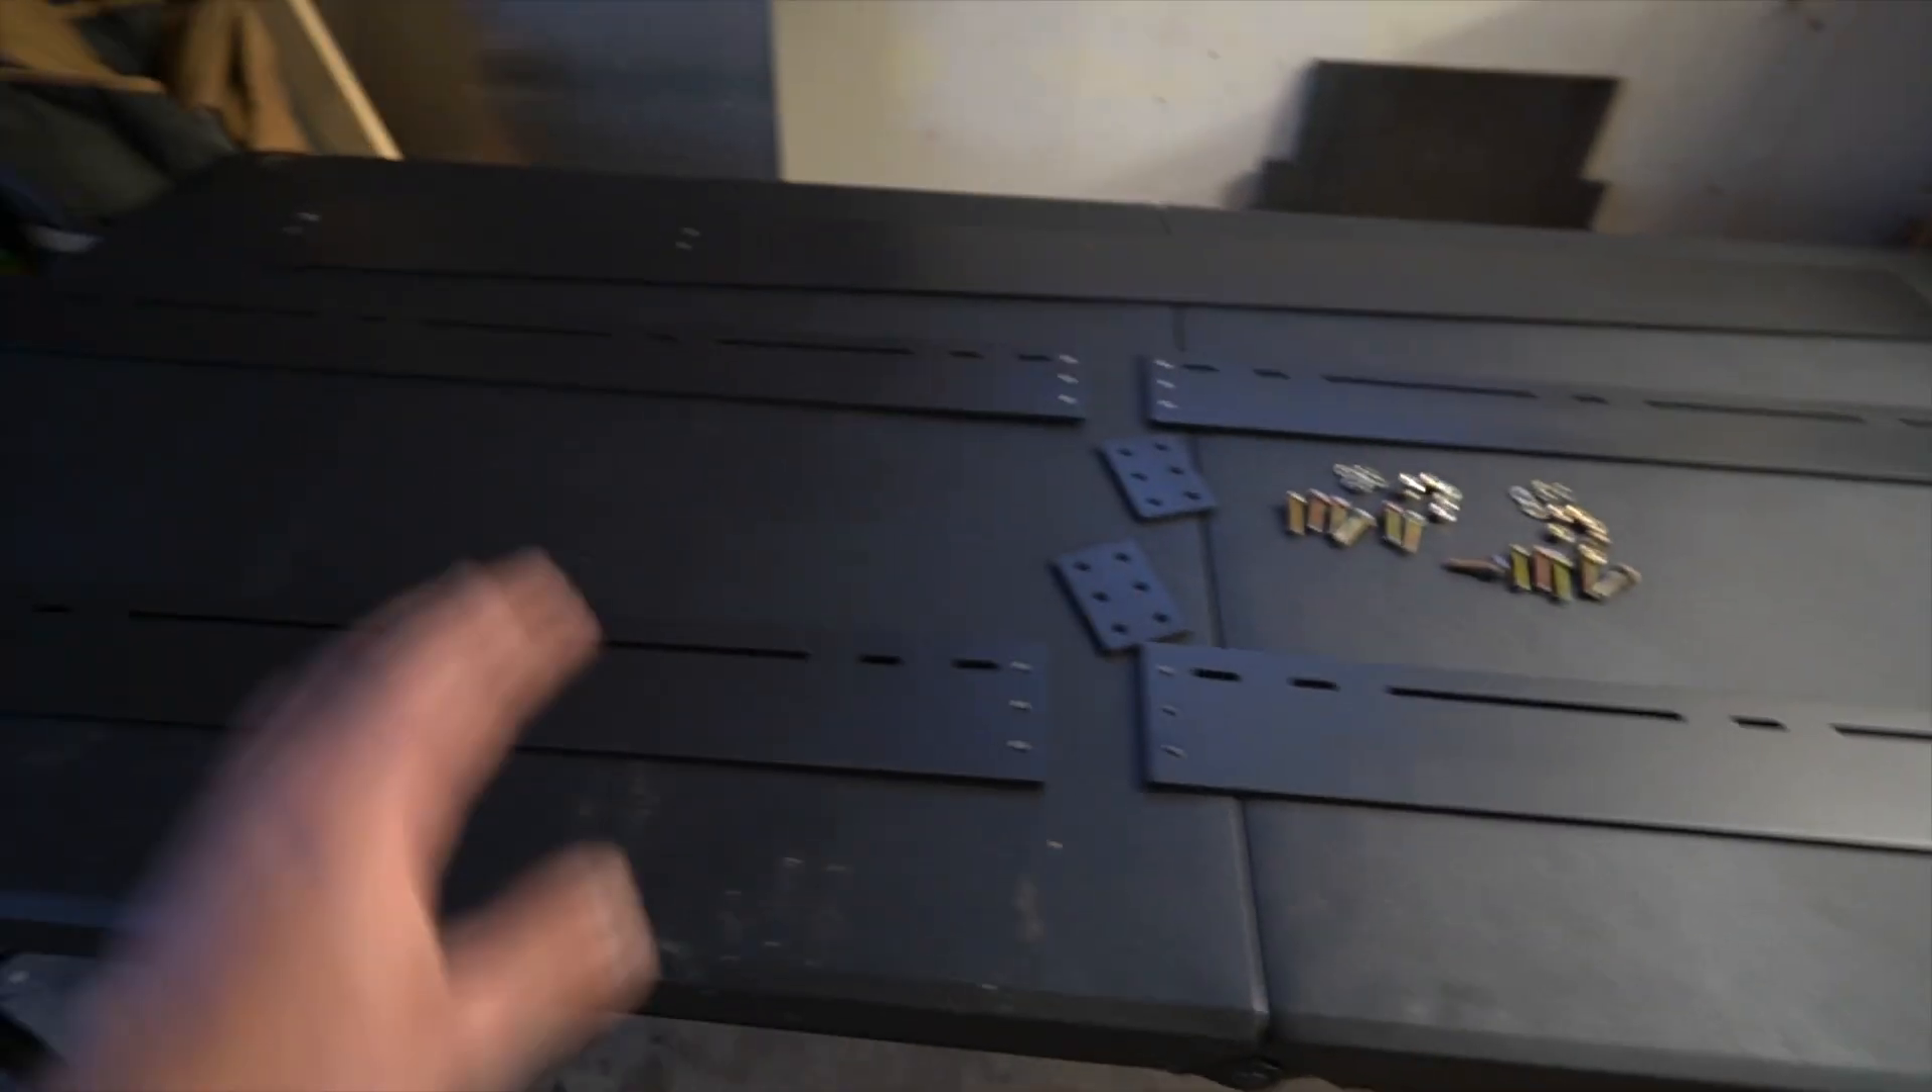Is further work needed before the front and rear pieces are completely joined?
Yes.